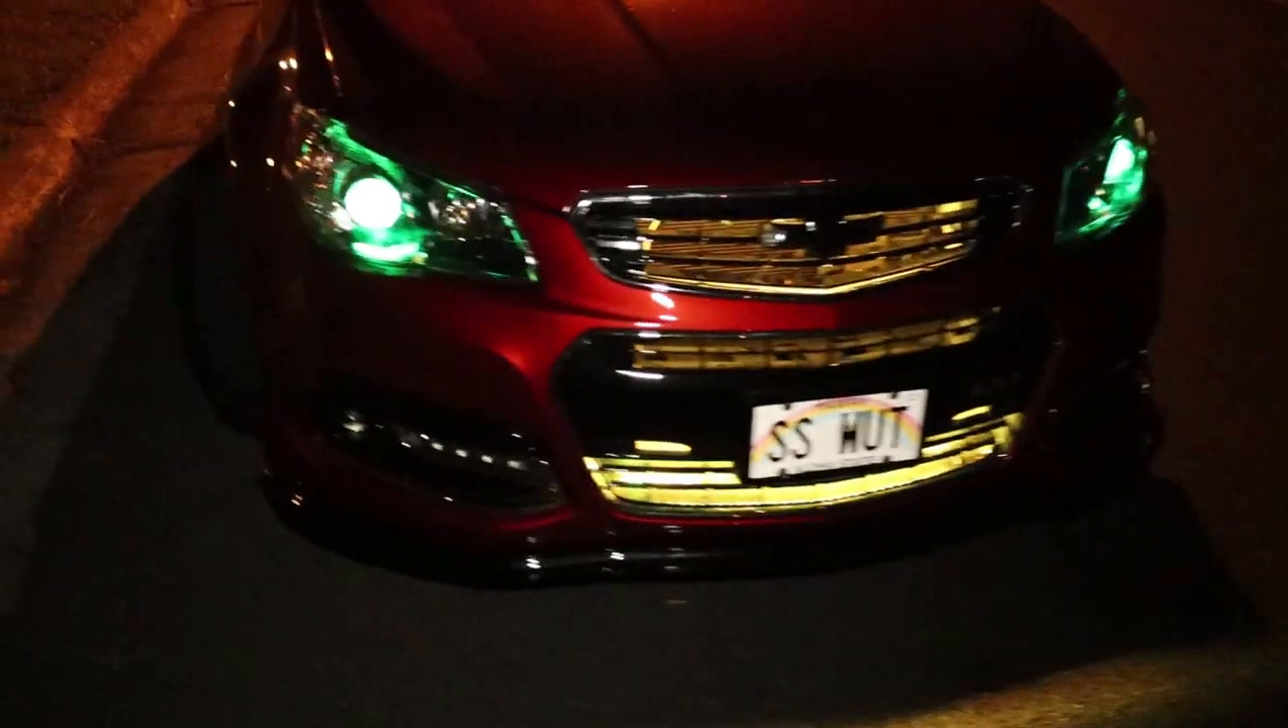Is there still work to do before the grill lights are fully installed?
No.